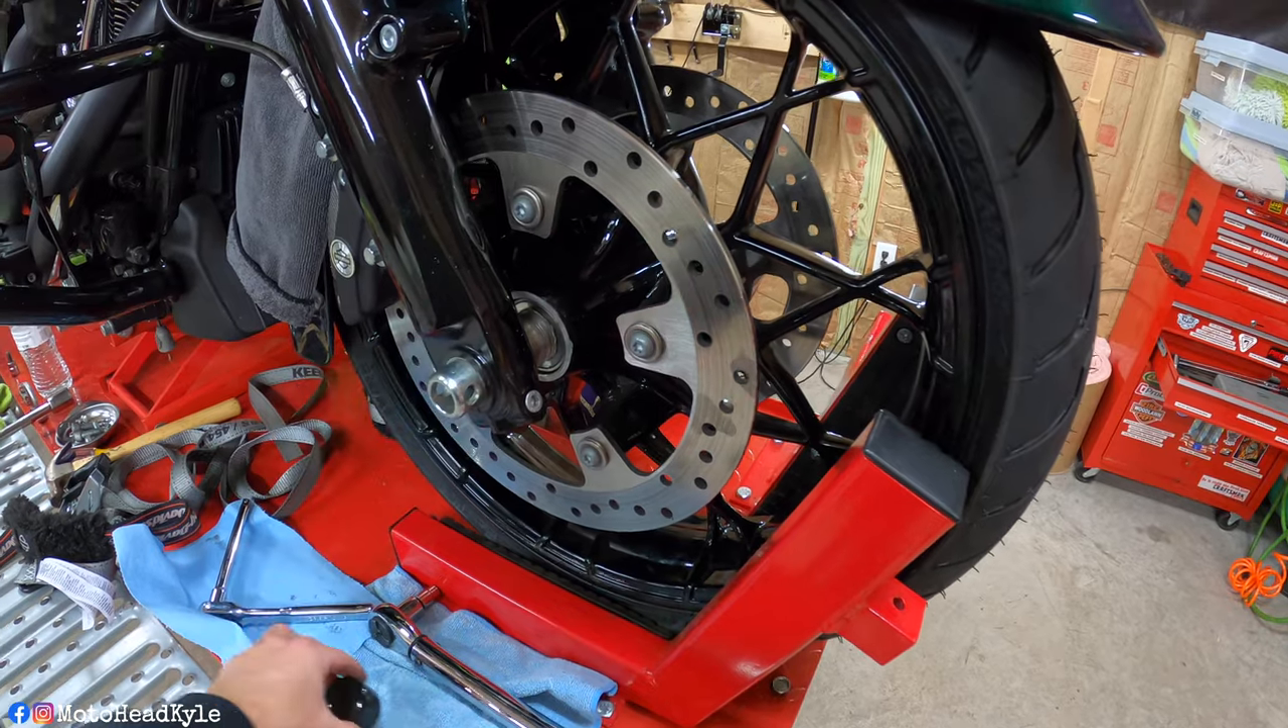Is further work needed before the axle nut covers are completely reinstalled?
Yes.